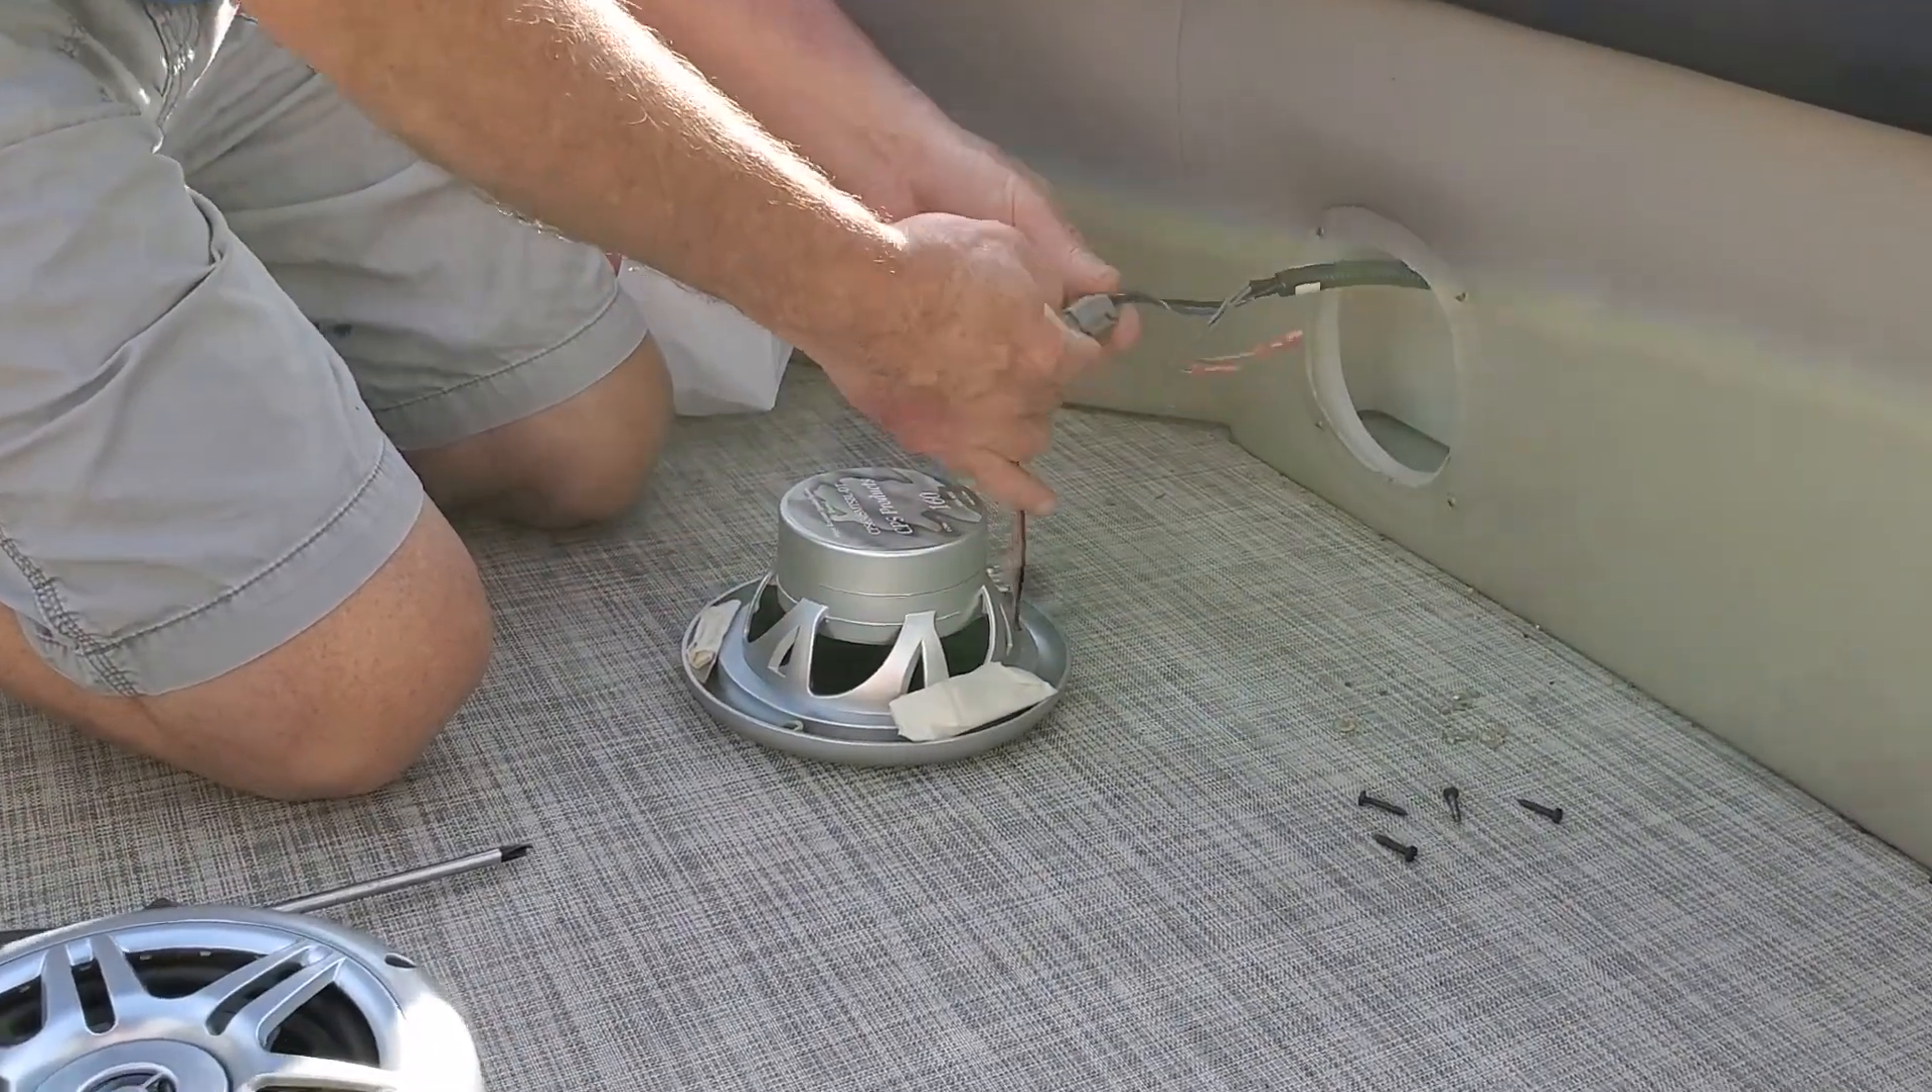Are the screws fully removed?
Yes.